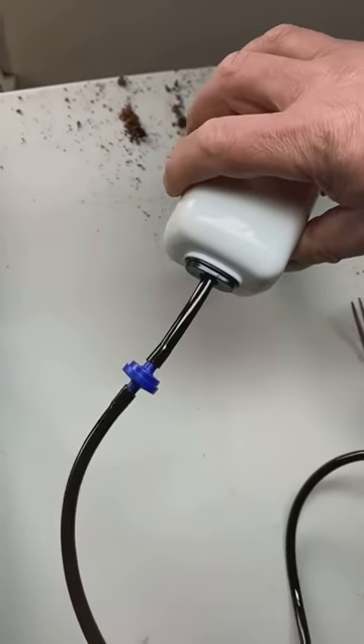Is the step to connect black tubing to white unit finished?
Yes.